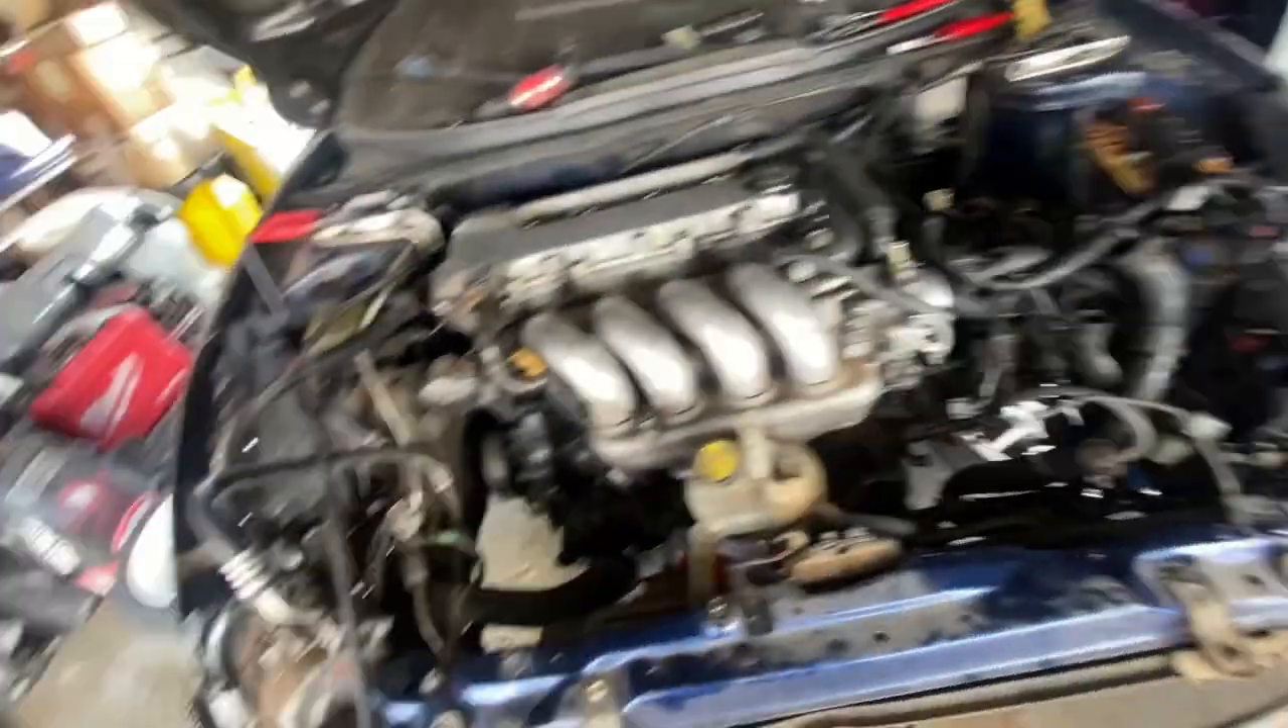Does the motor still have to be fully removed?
Yes.